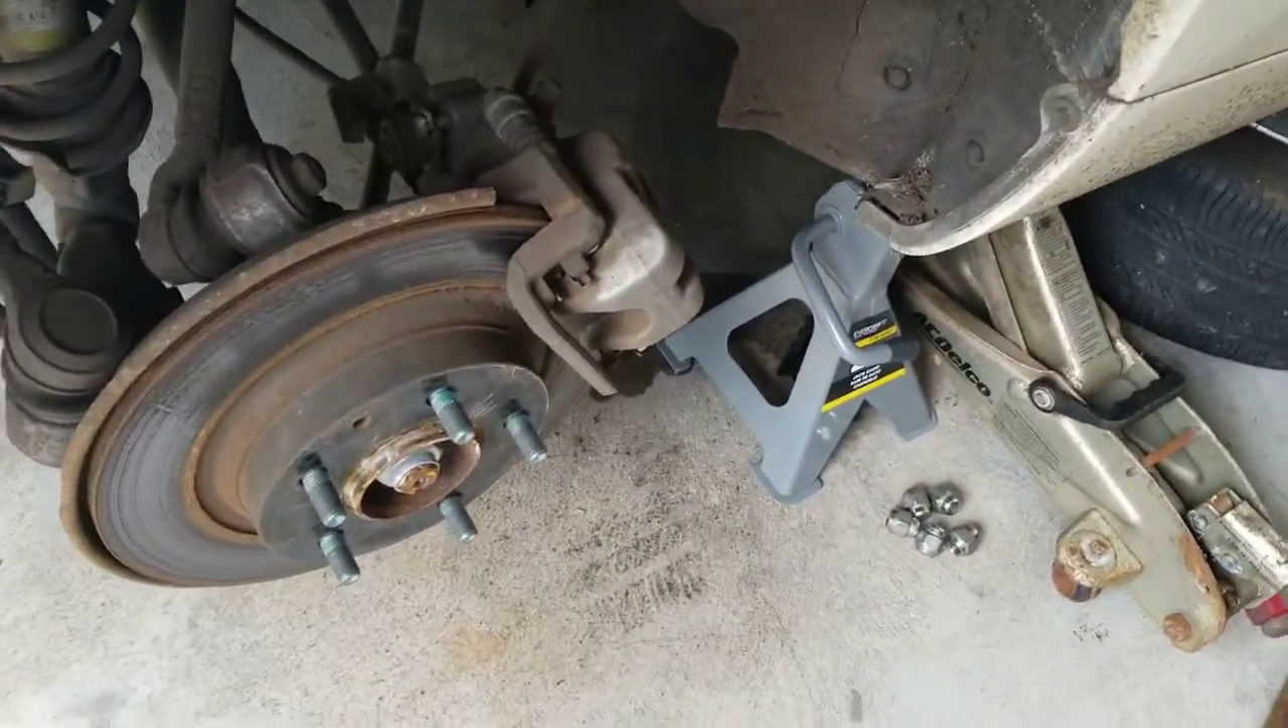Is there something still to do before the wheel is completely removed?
No.